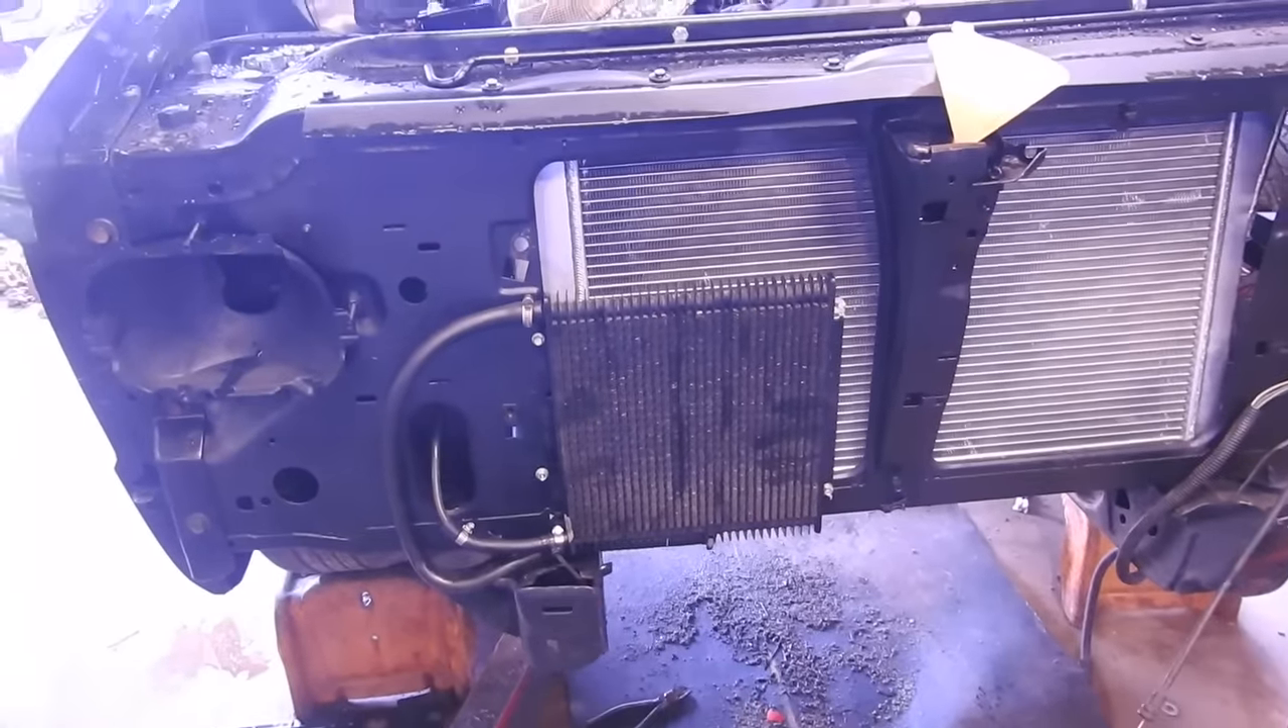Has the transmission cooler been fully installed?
Yes.